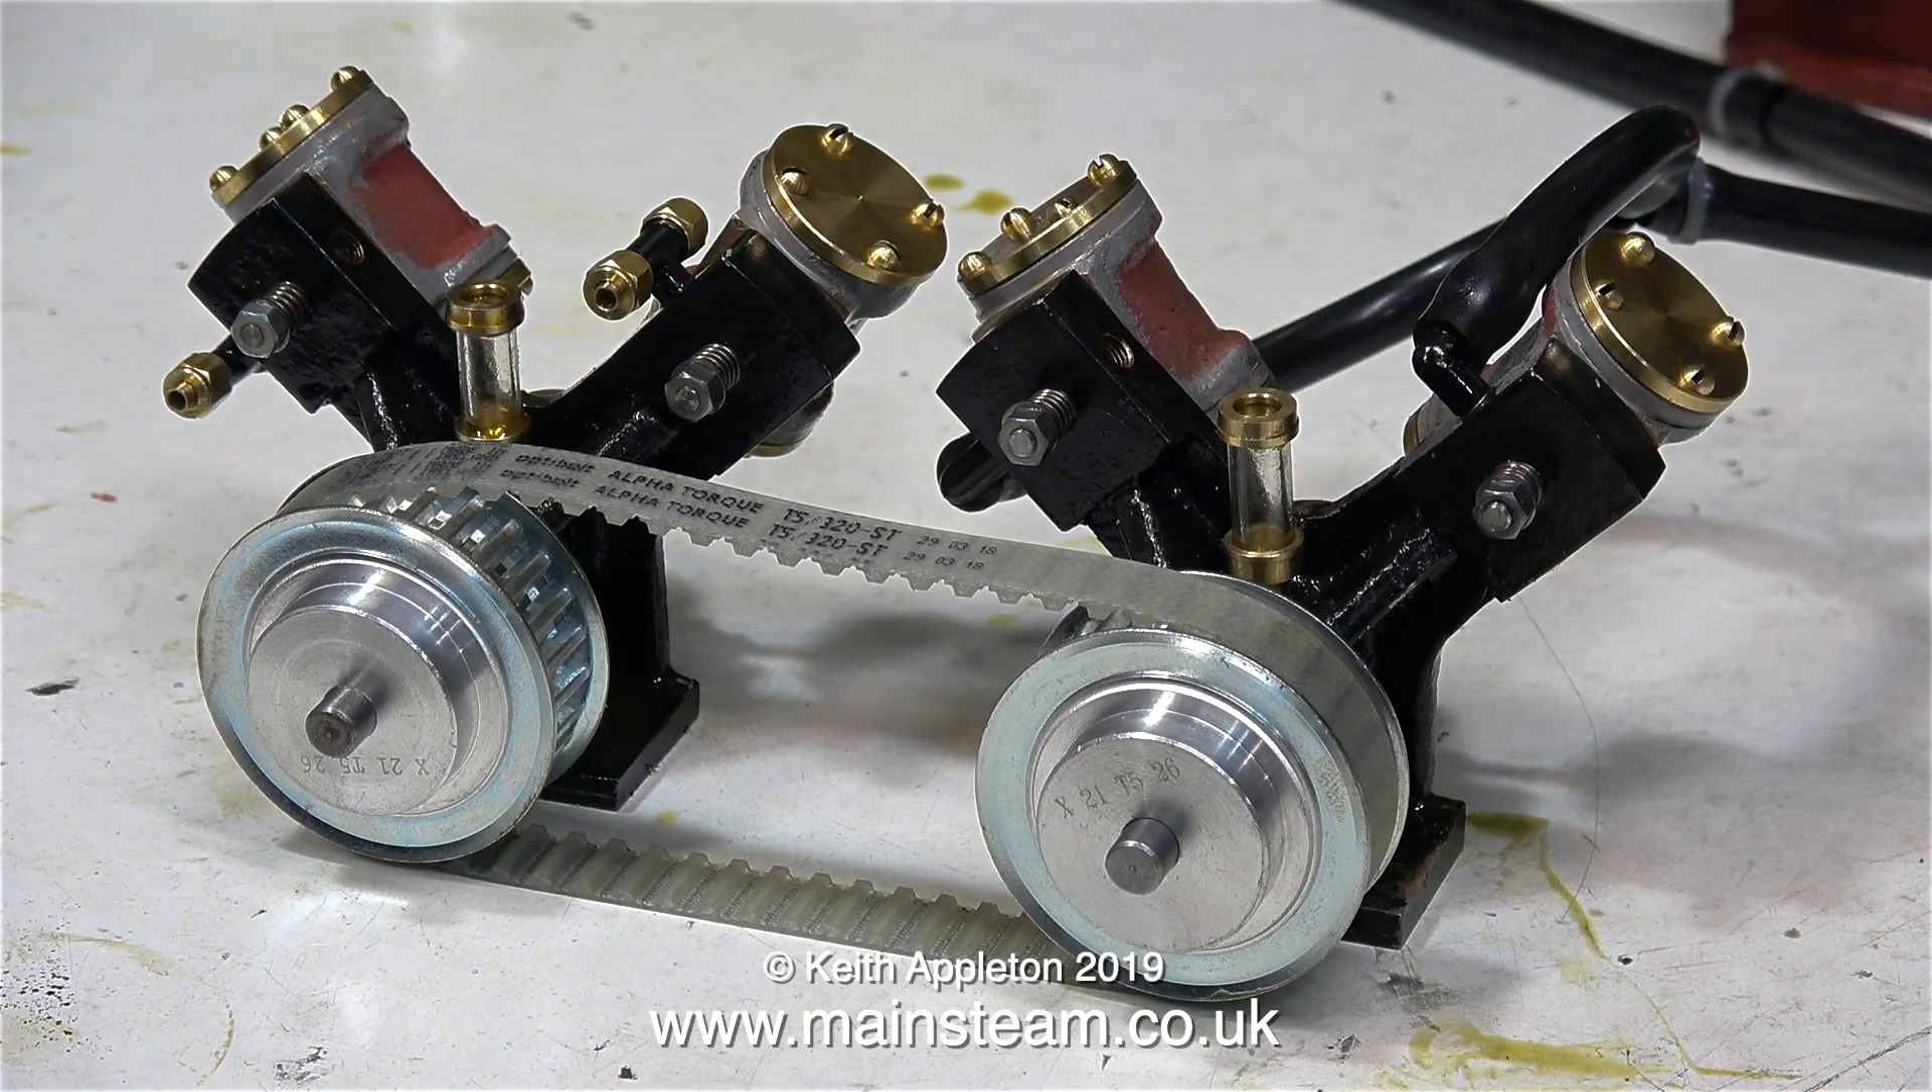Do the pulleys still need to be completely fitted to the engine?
No.